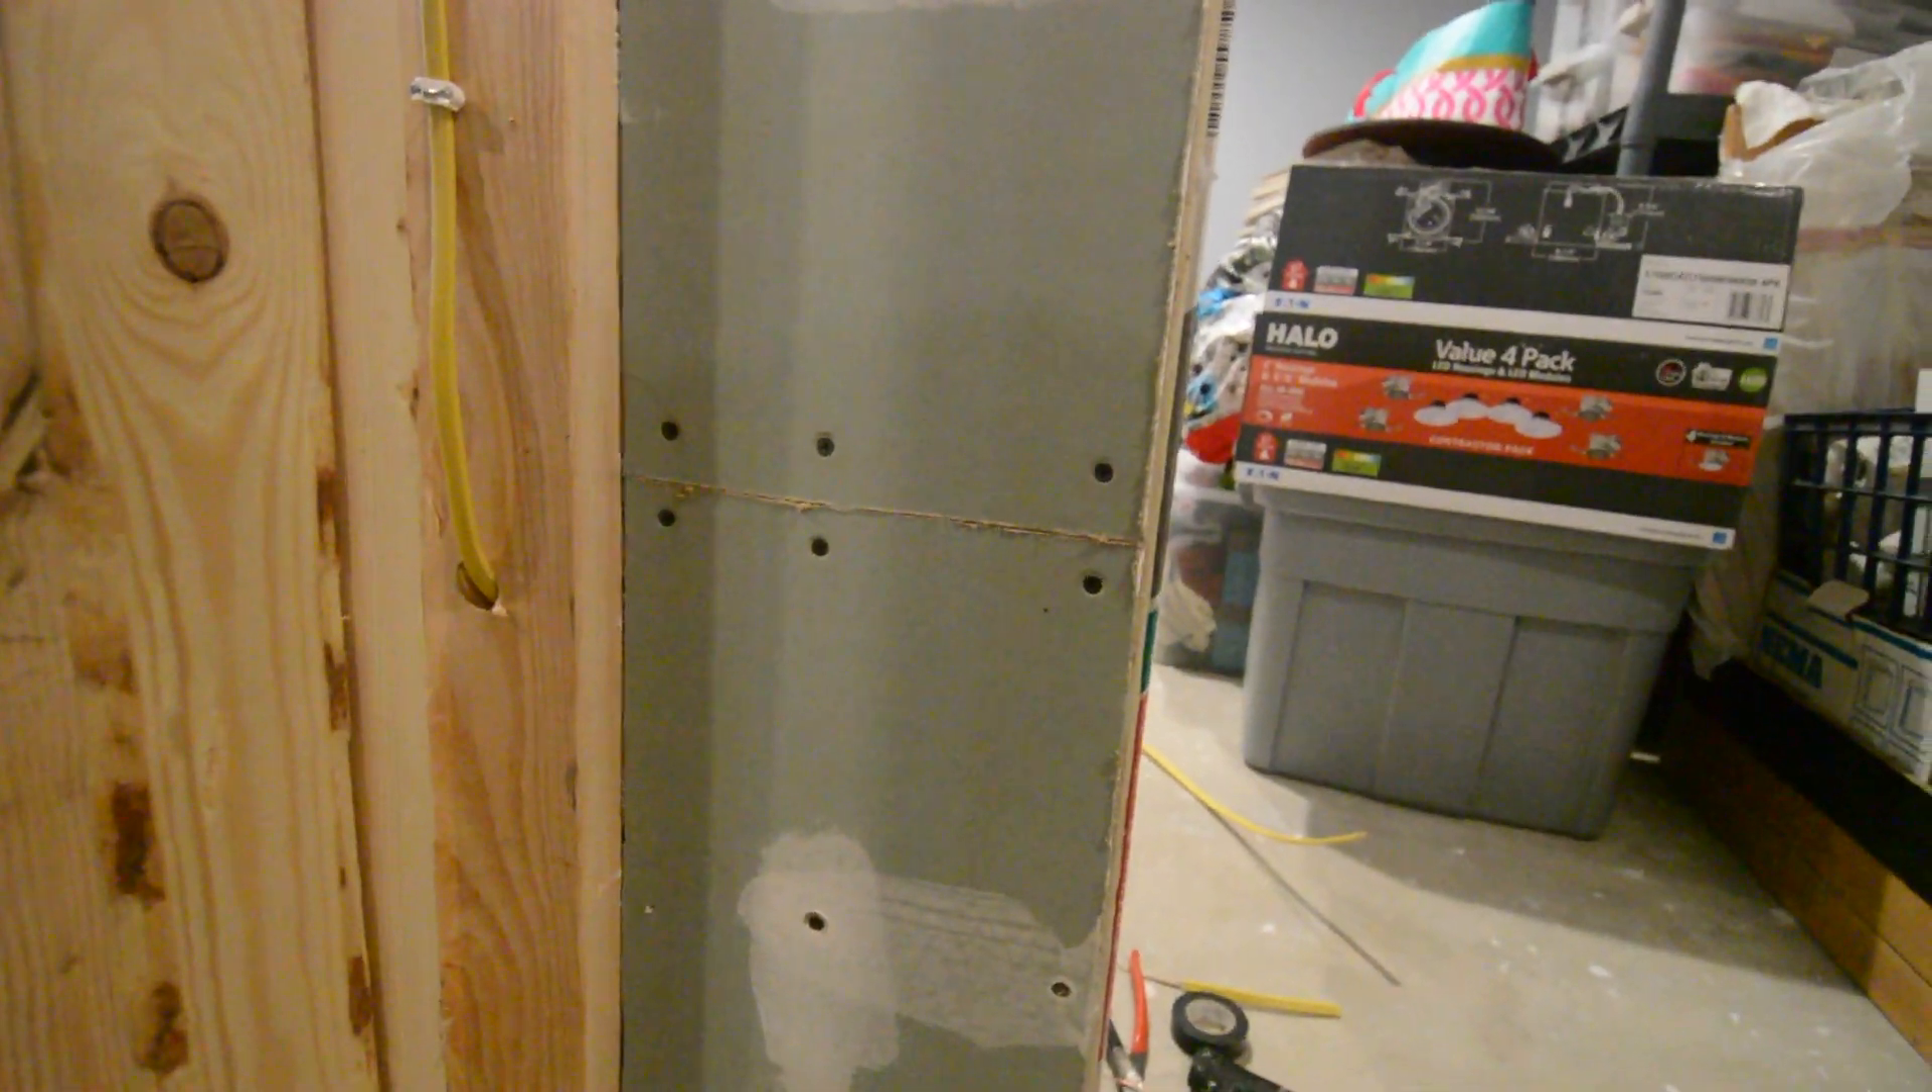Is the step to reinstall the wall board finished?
Yes.